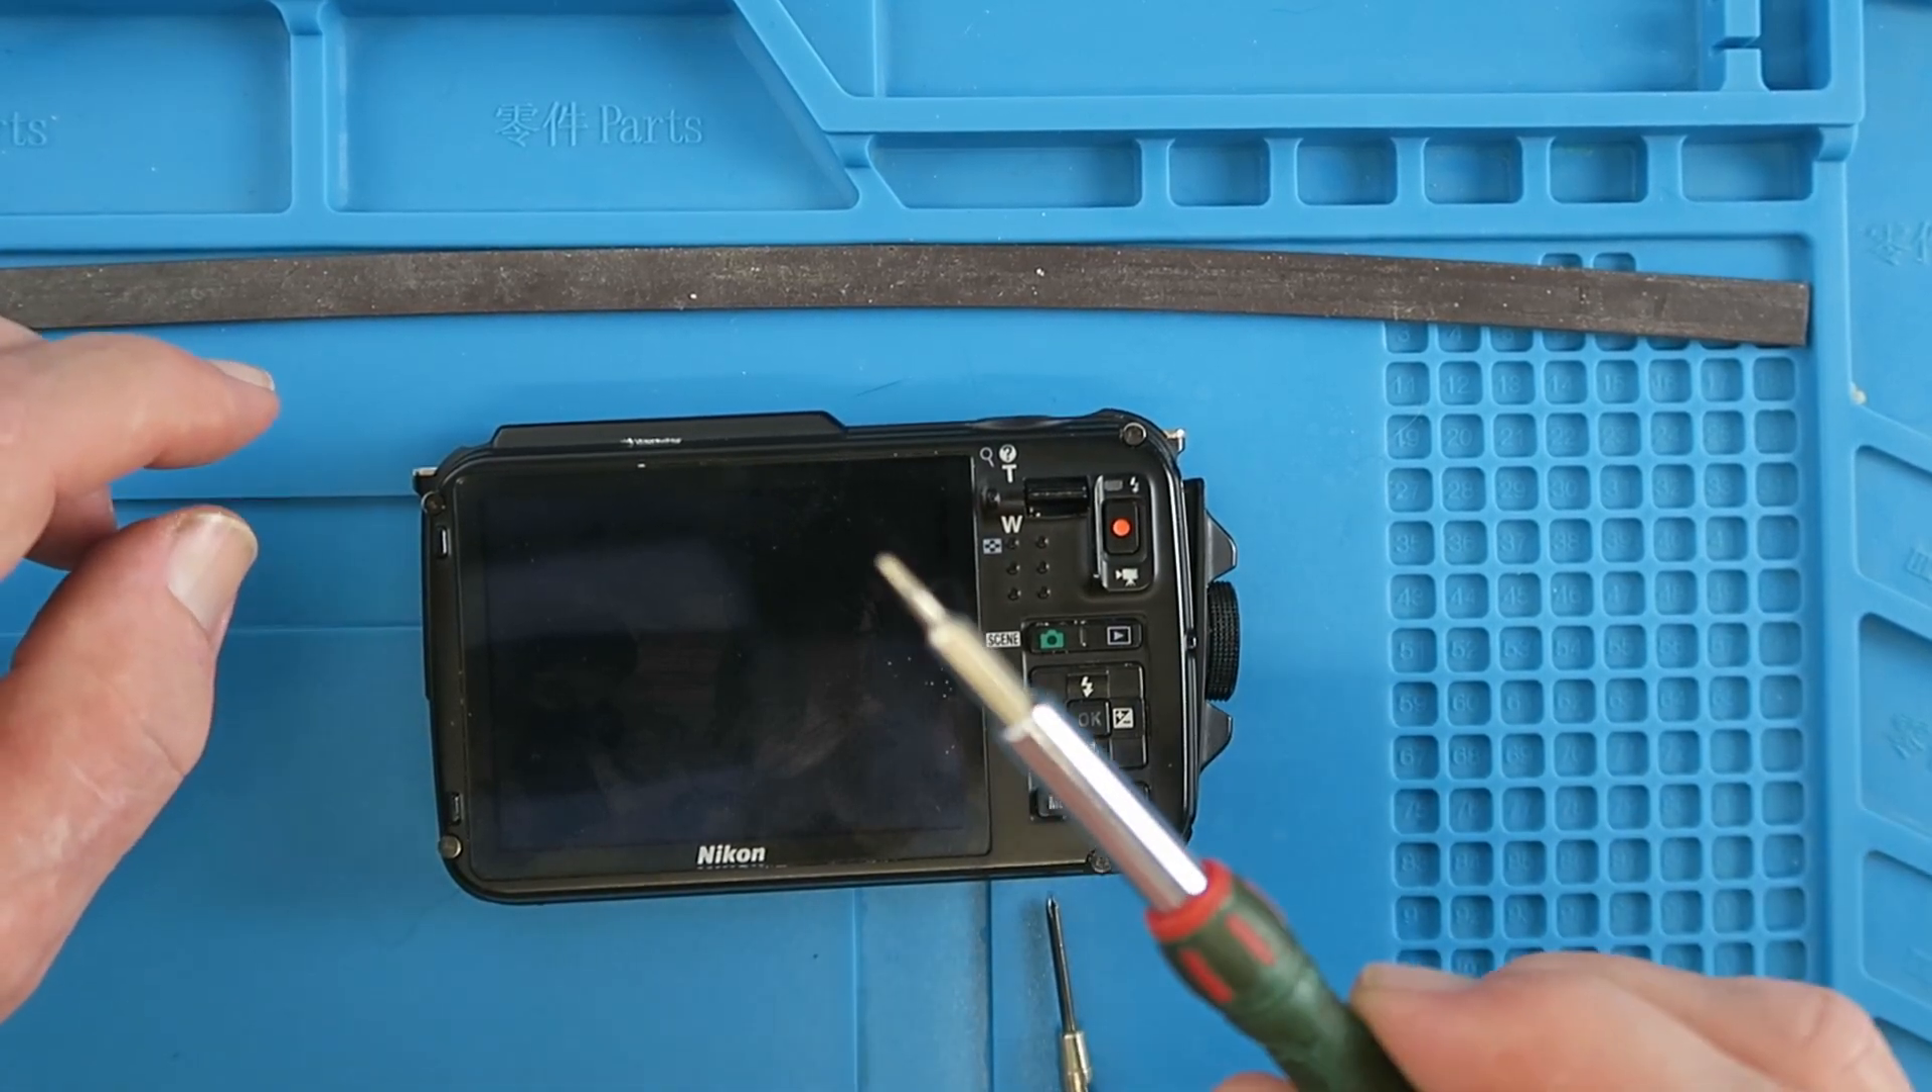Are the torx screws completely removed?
No.